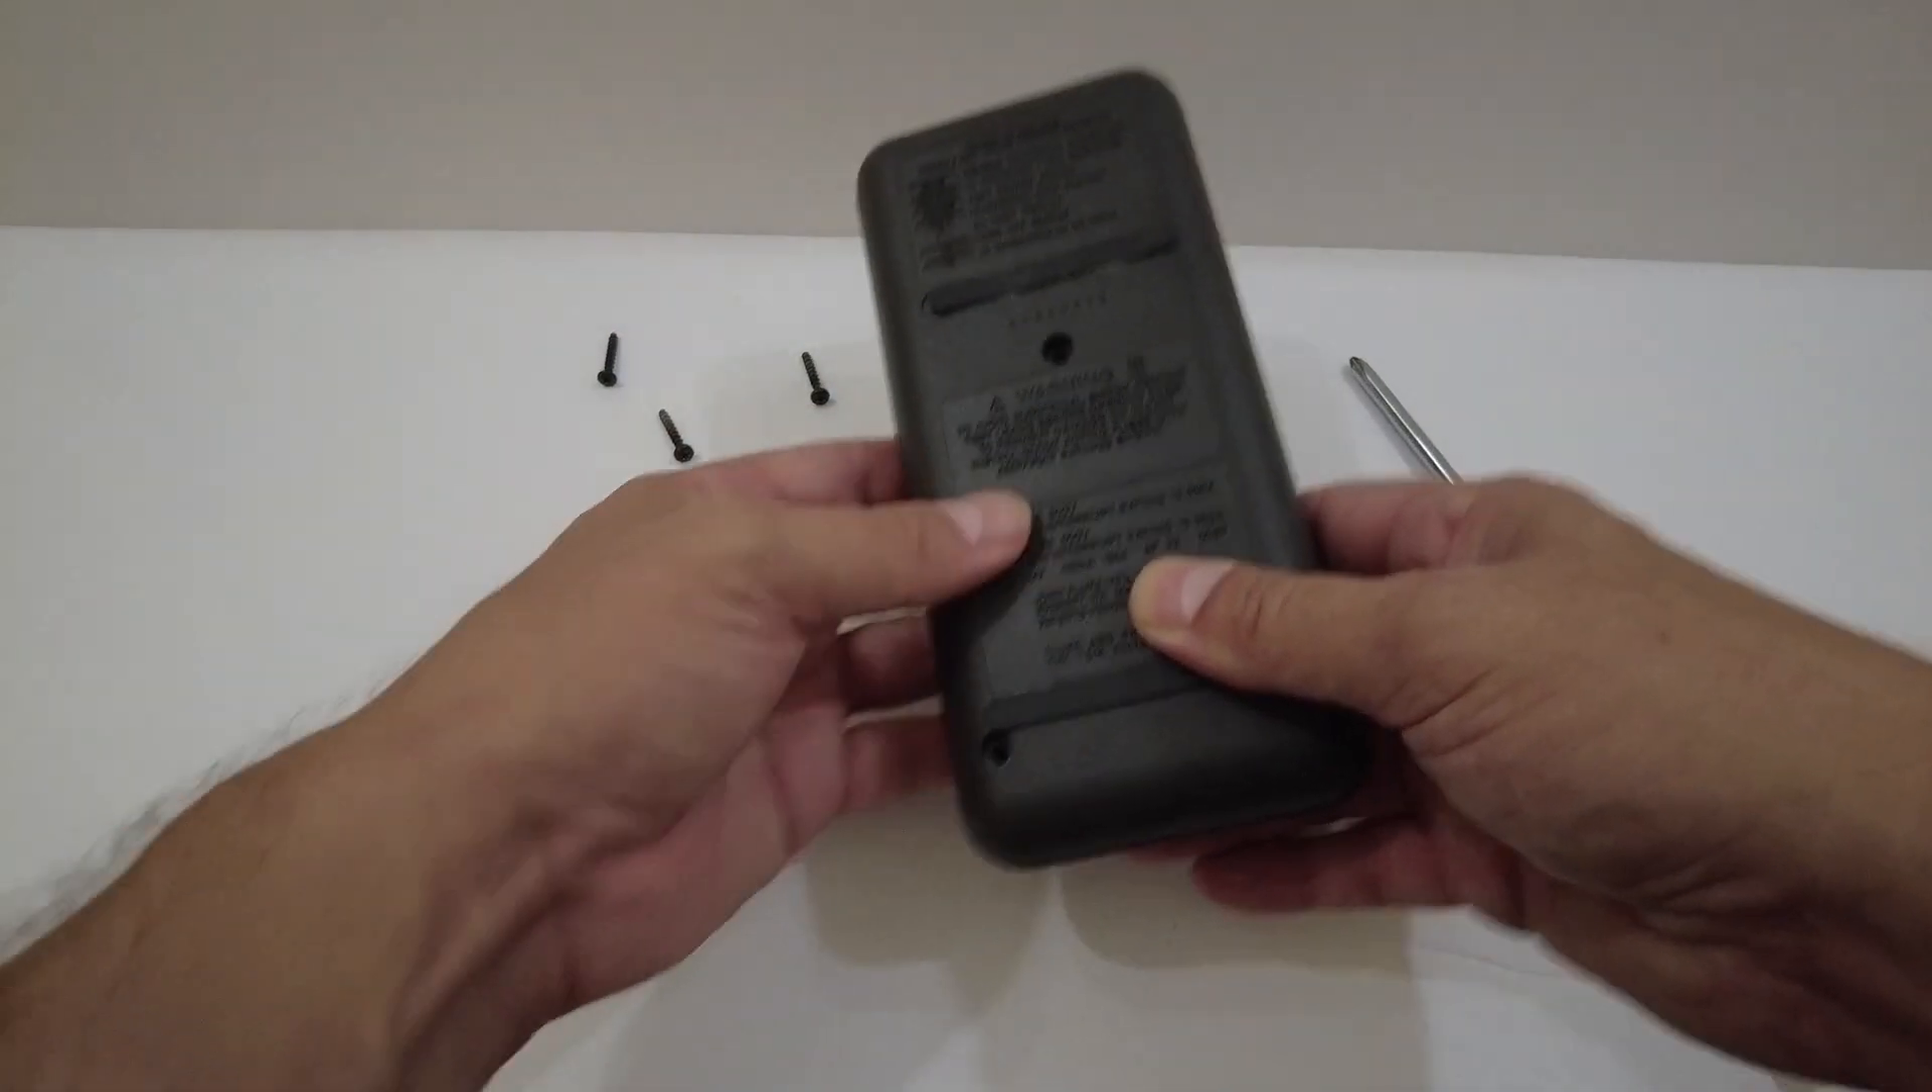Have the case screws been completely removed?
Yes.